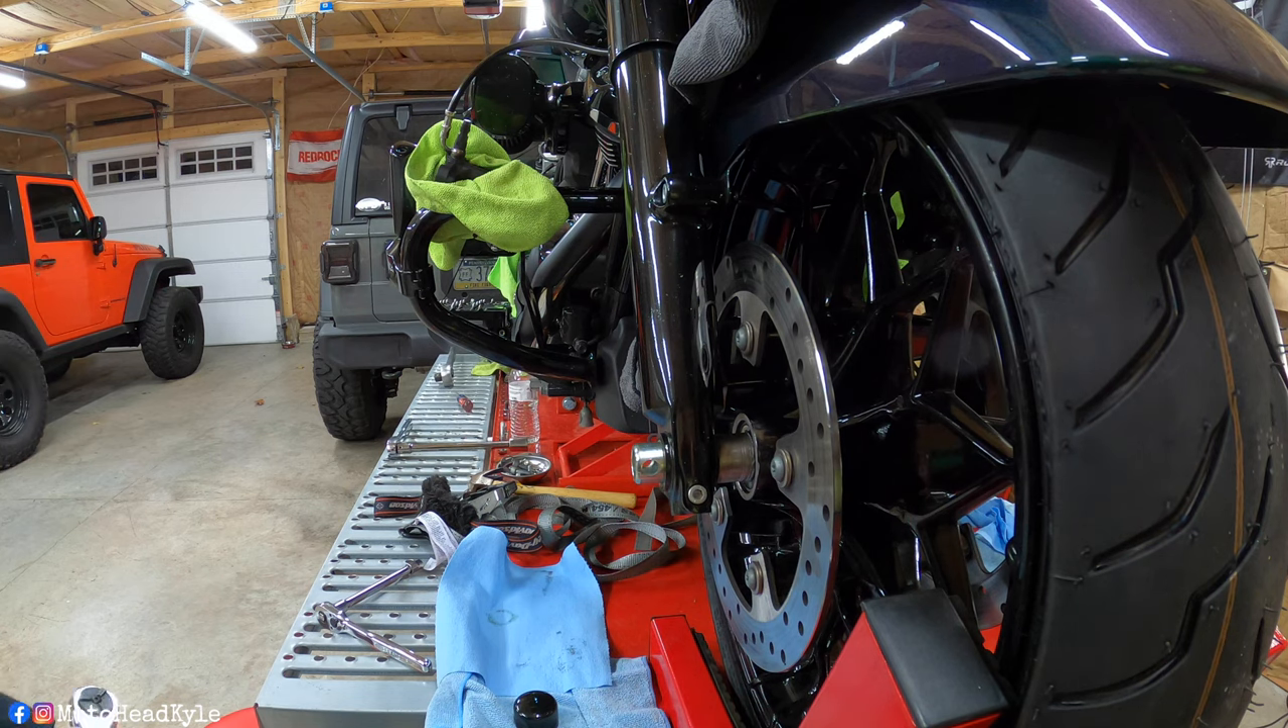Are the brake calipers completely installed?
No.